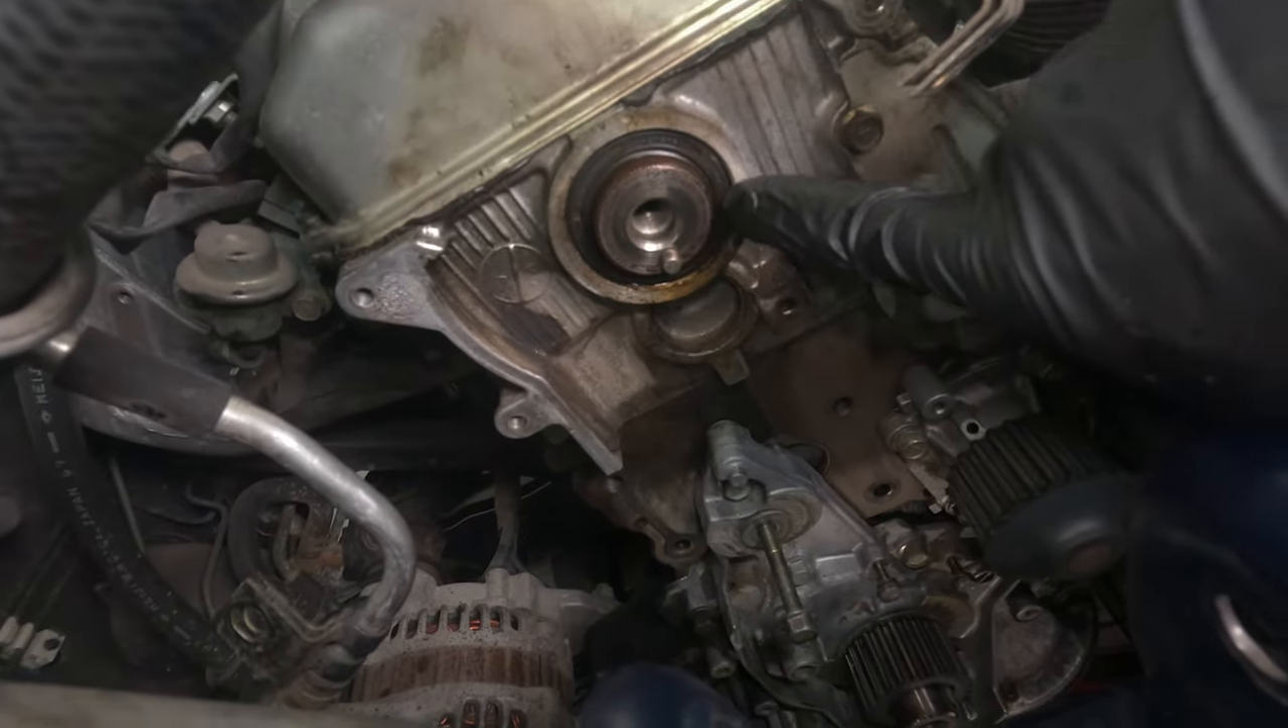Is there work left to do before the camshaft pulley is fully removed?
No.